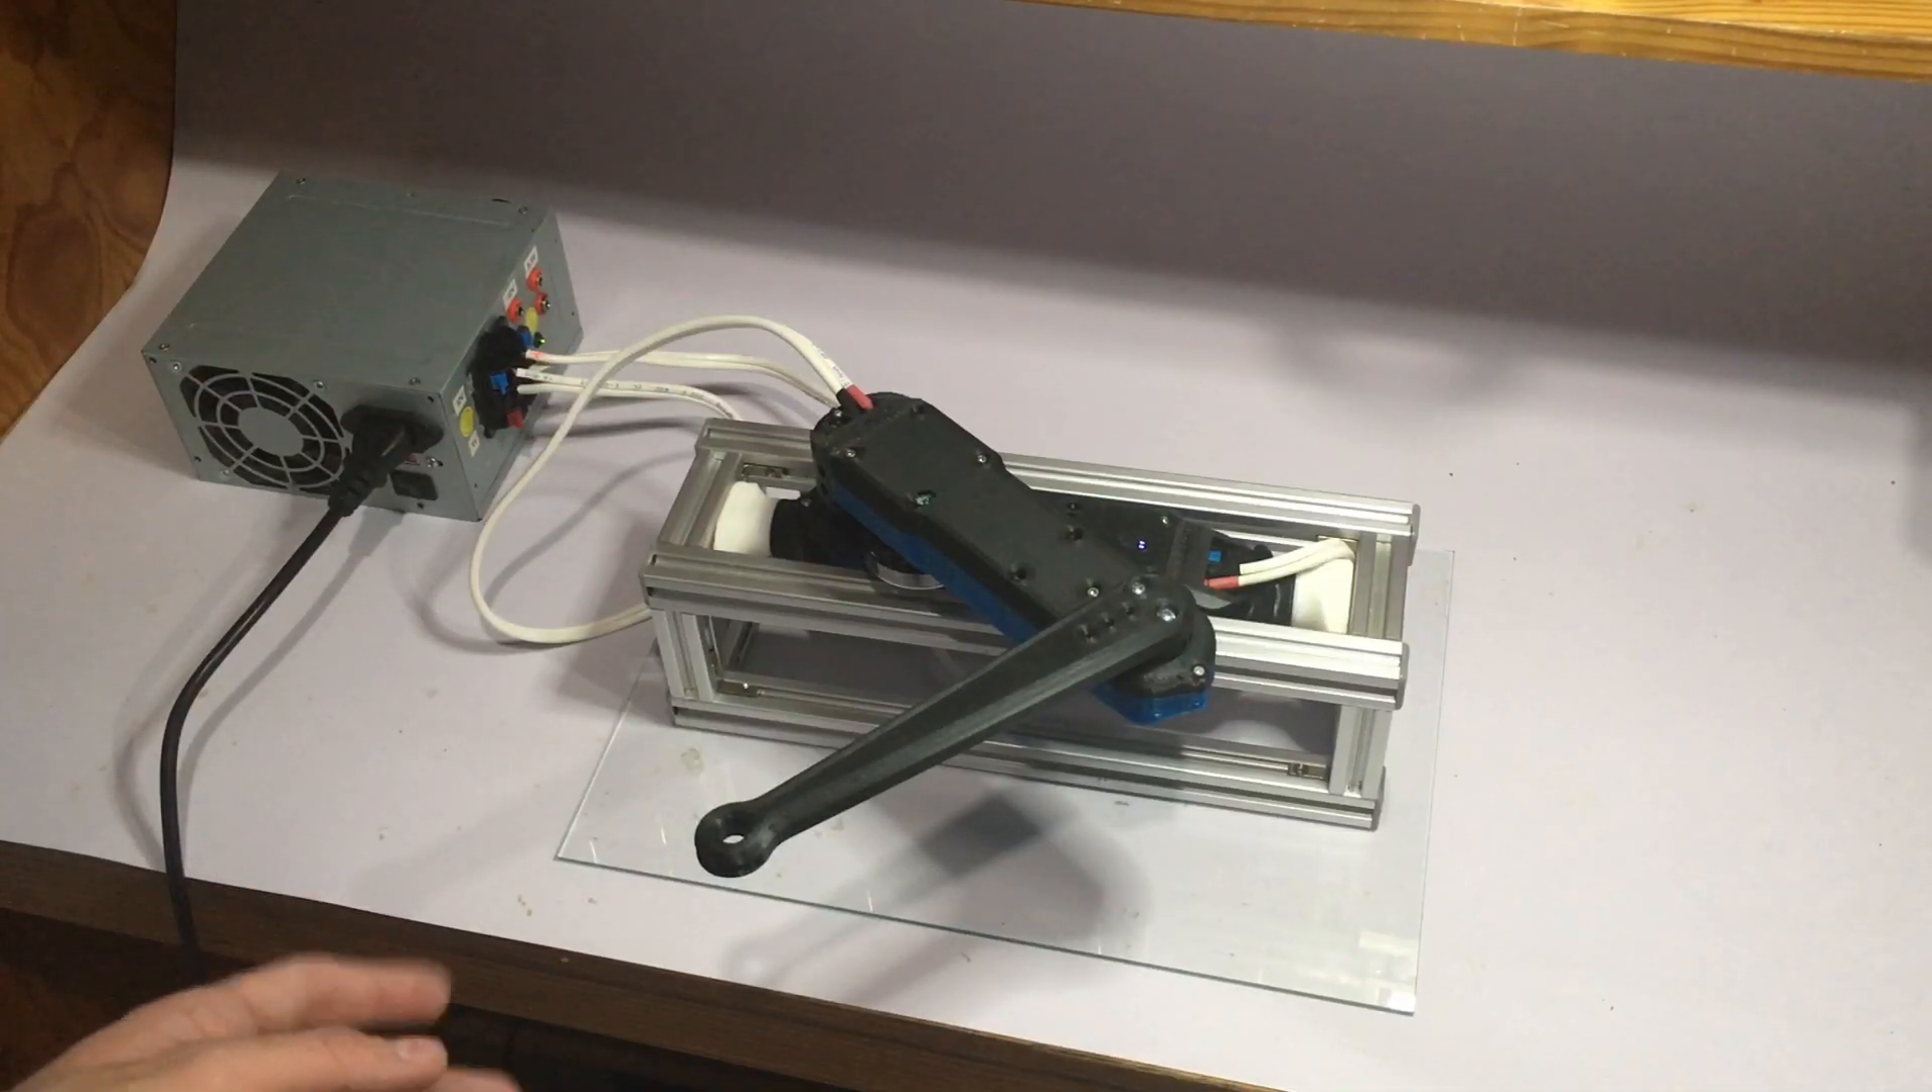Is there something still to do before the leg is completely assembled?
No.